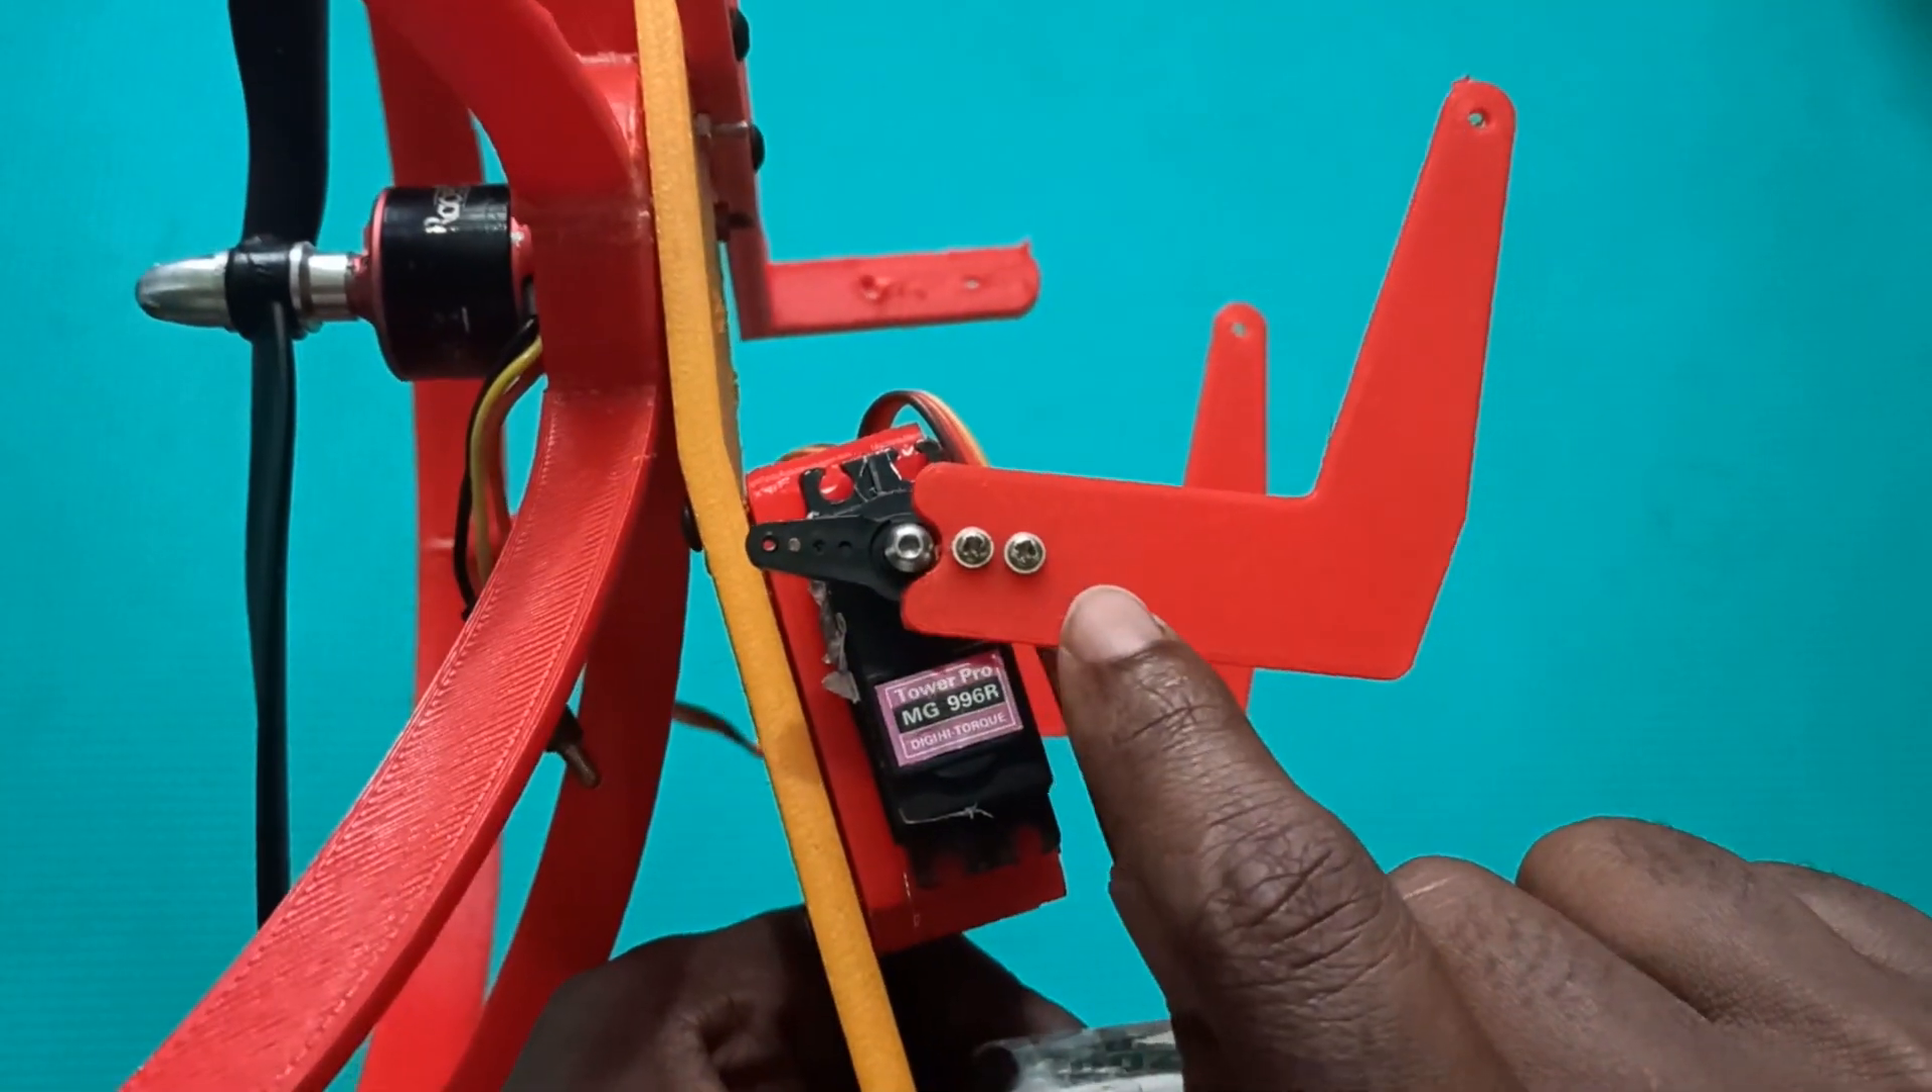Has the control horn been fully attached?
Yes.